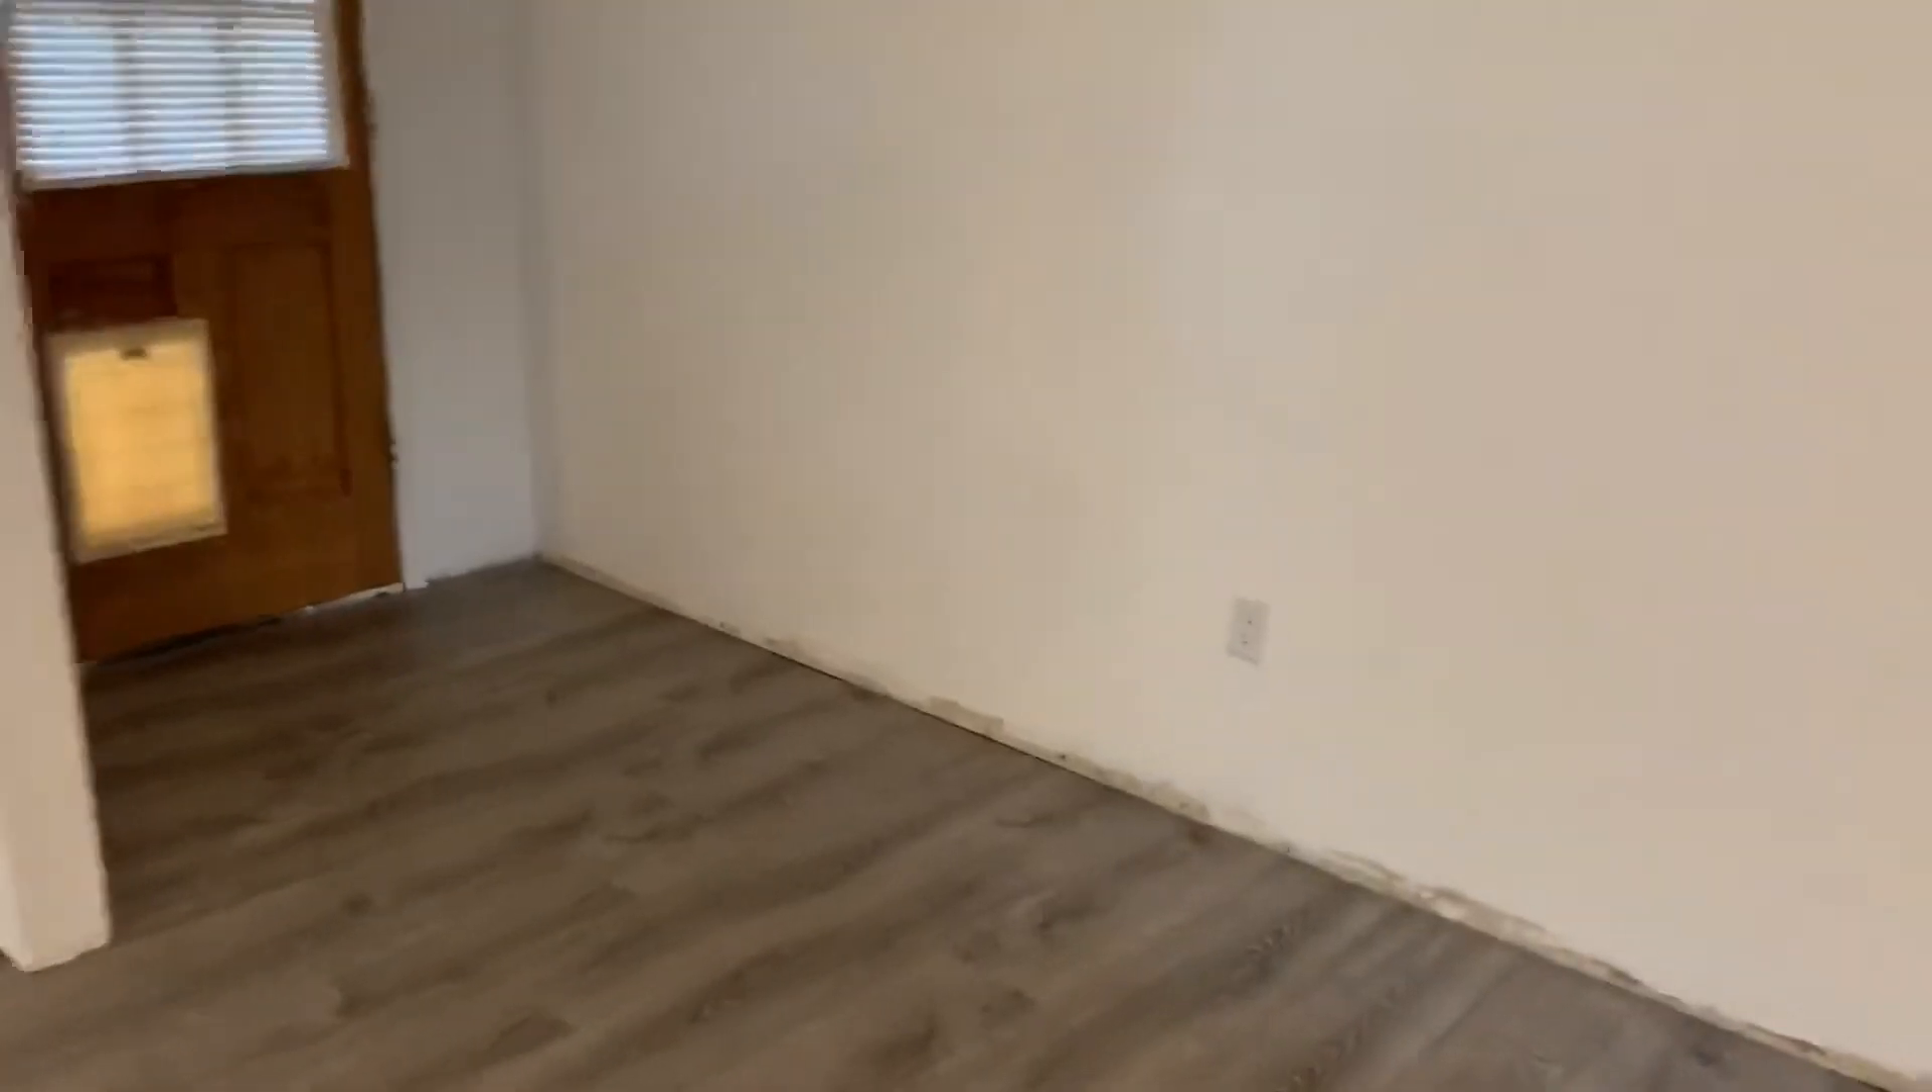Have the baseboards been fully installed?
No.